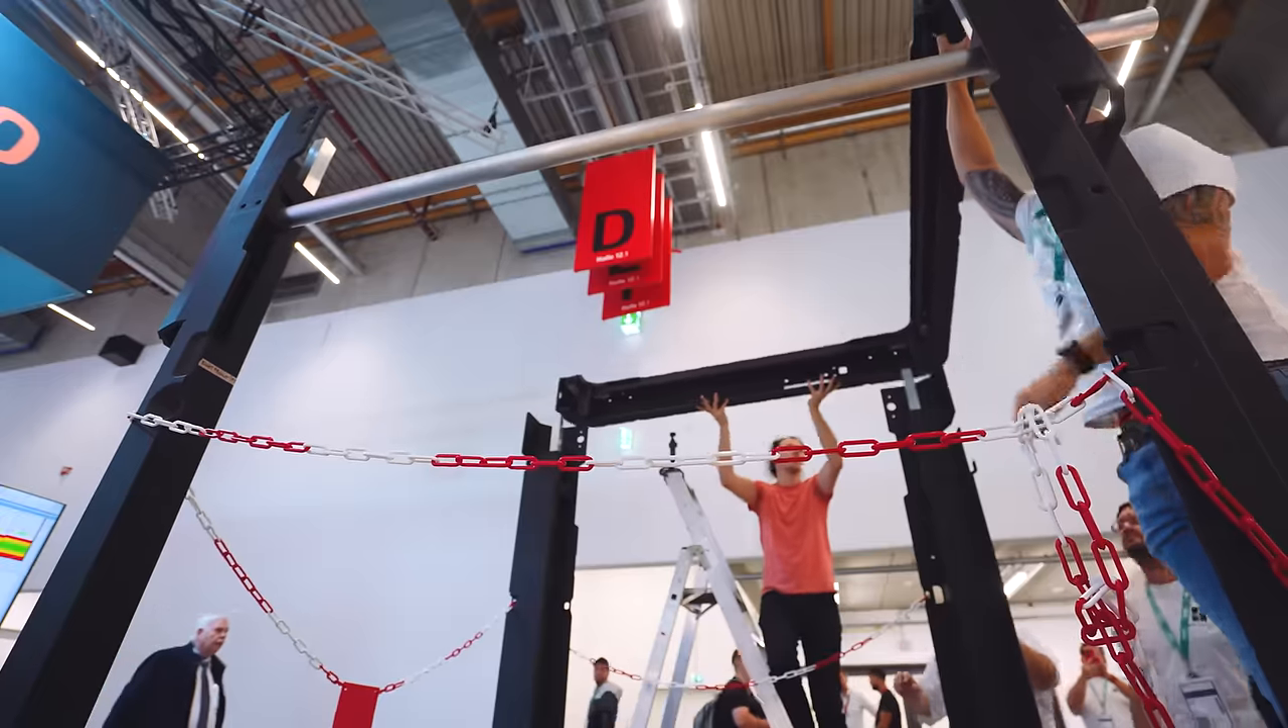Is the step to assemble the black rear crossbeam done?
No.